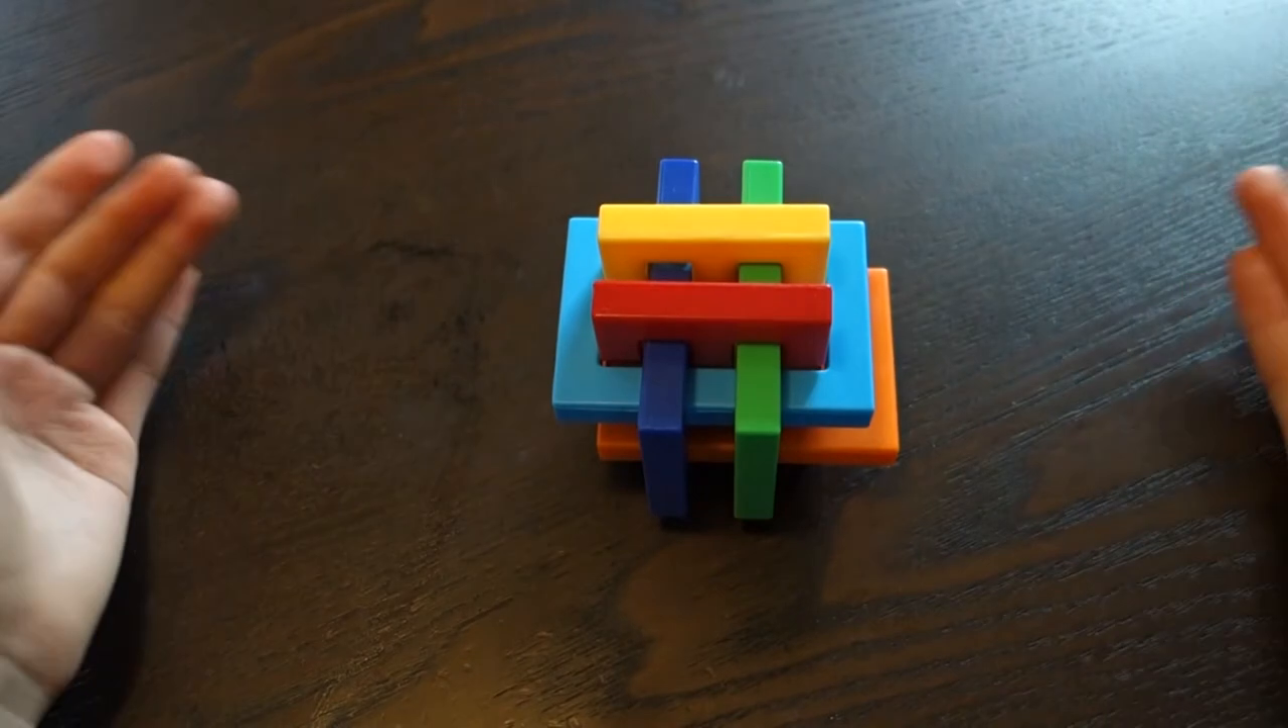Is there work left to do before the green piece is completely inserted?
No.